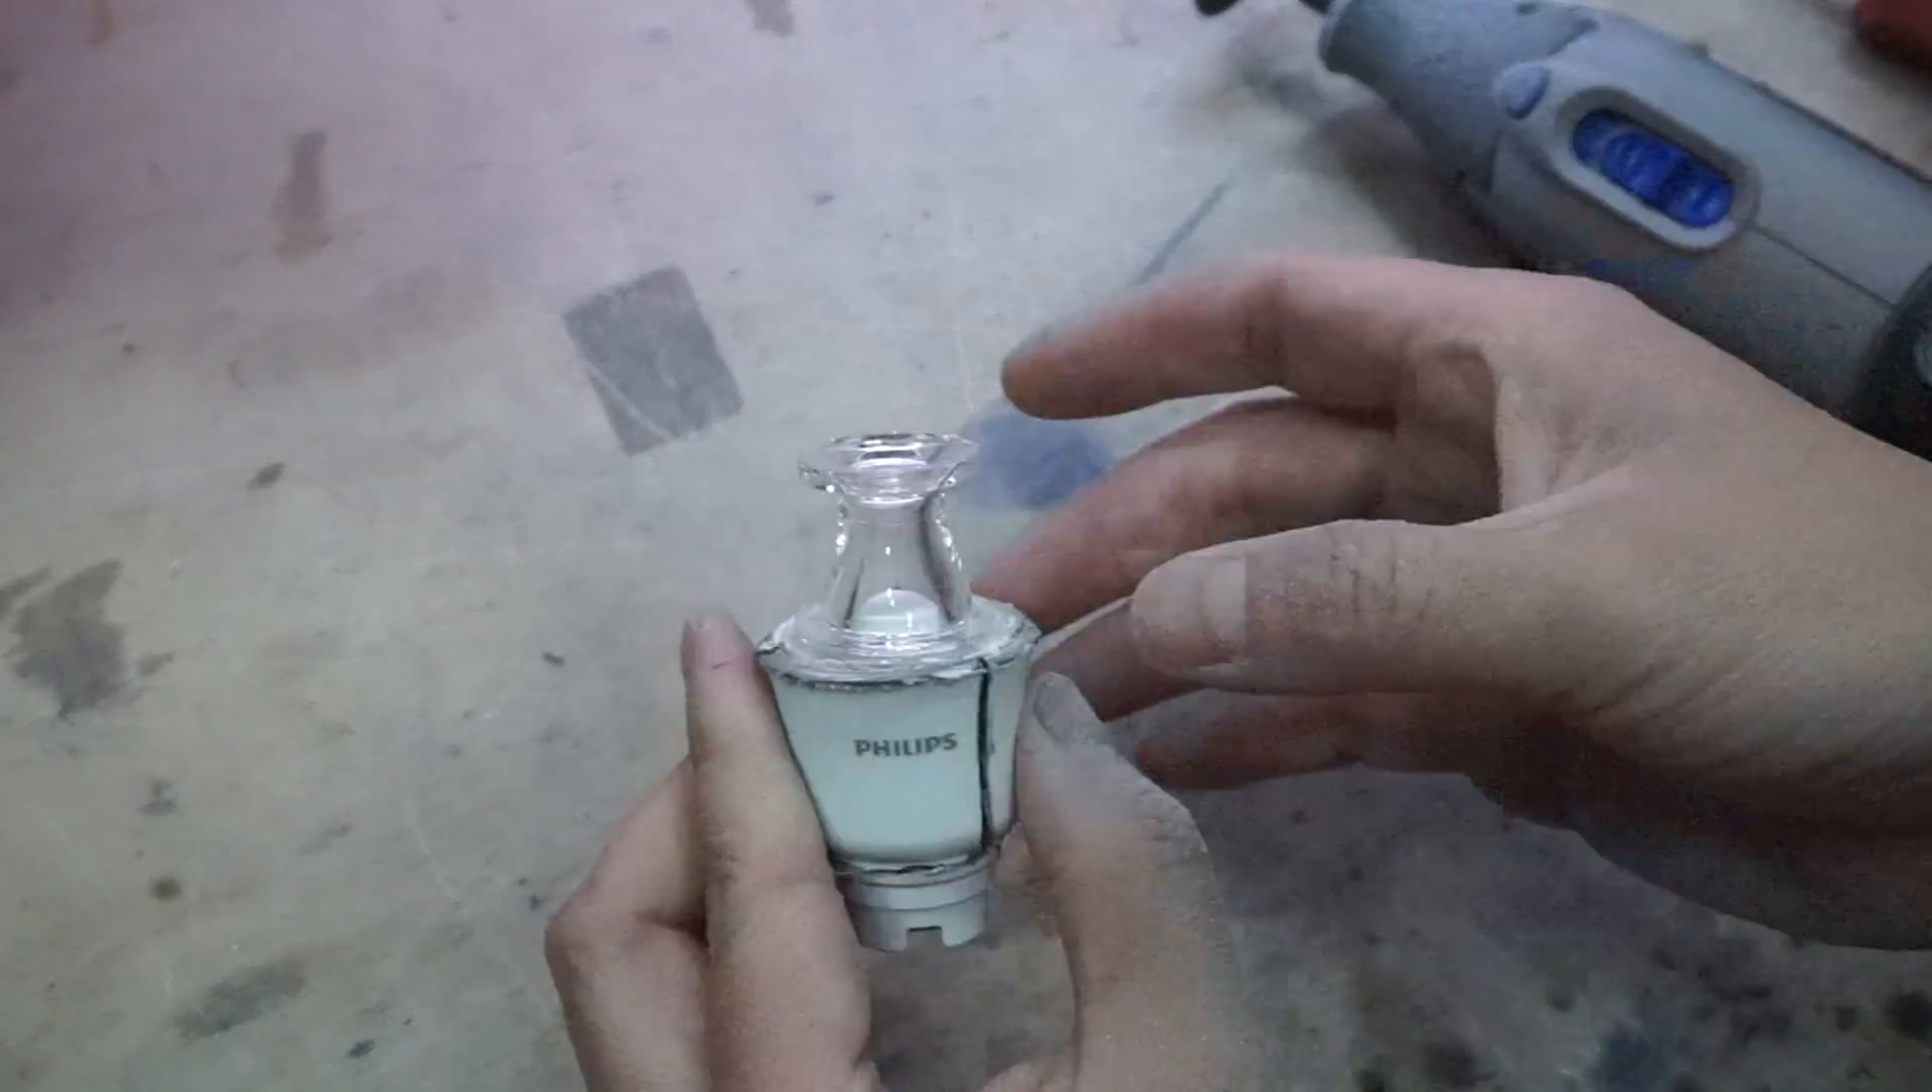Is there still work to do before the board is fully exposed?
Yes.